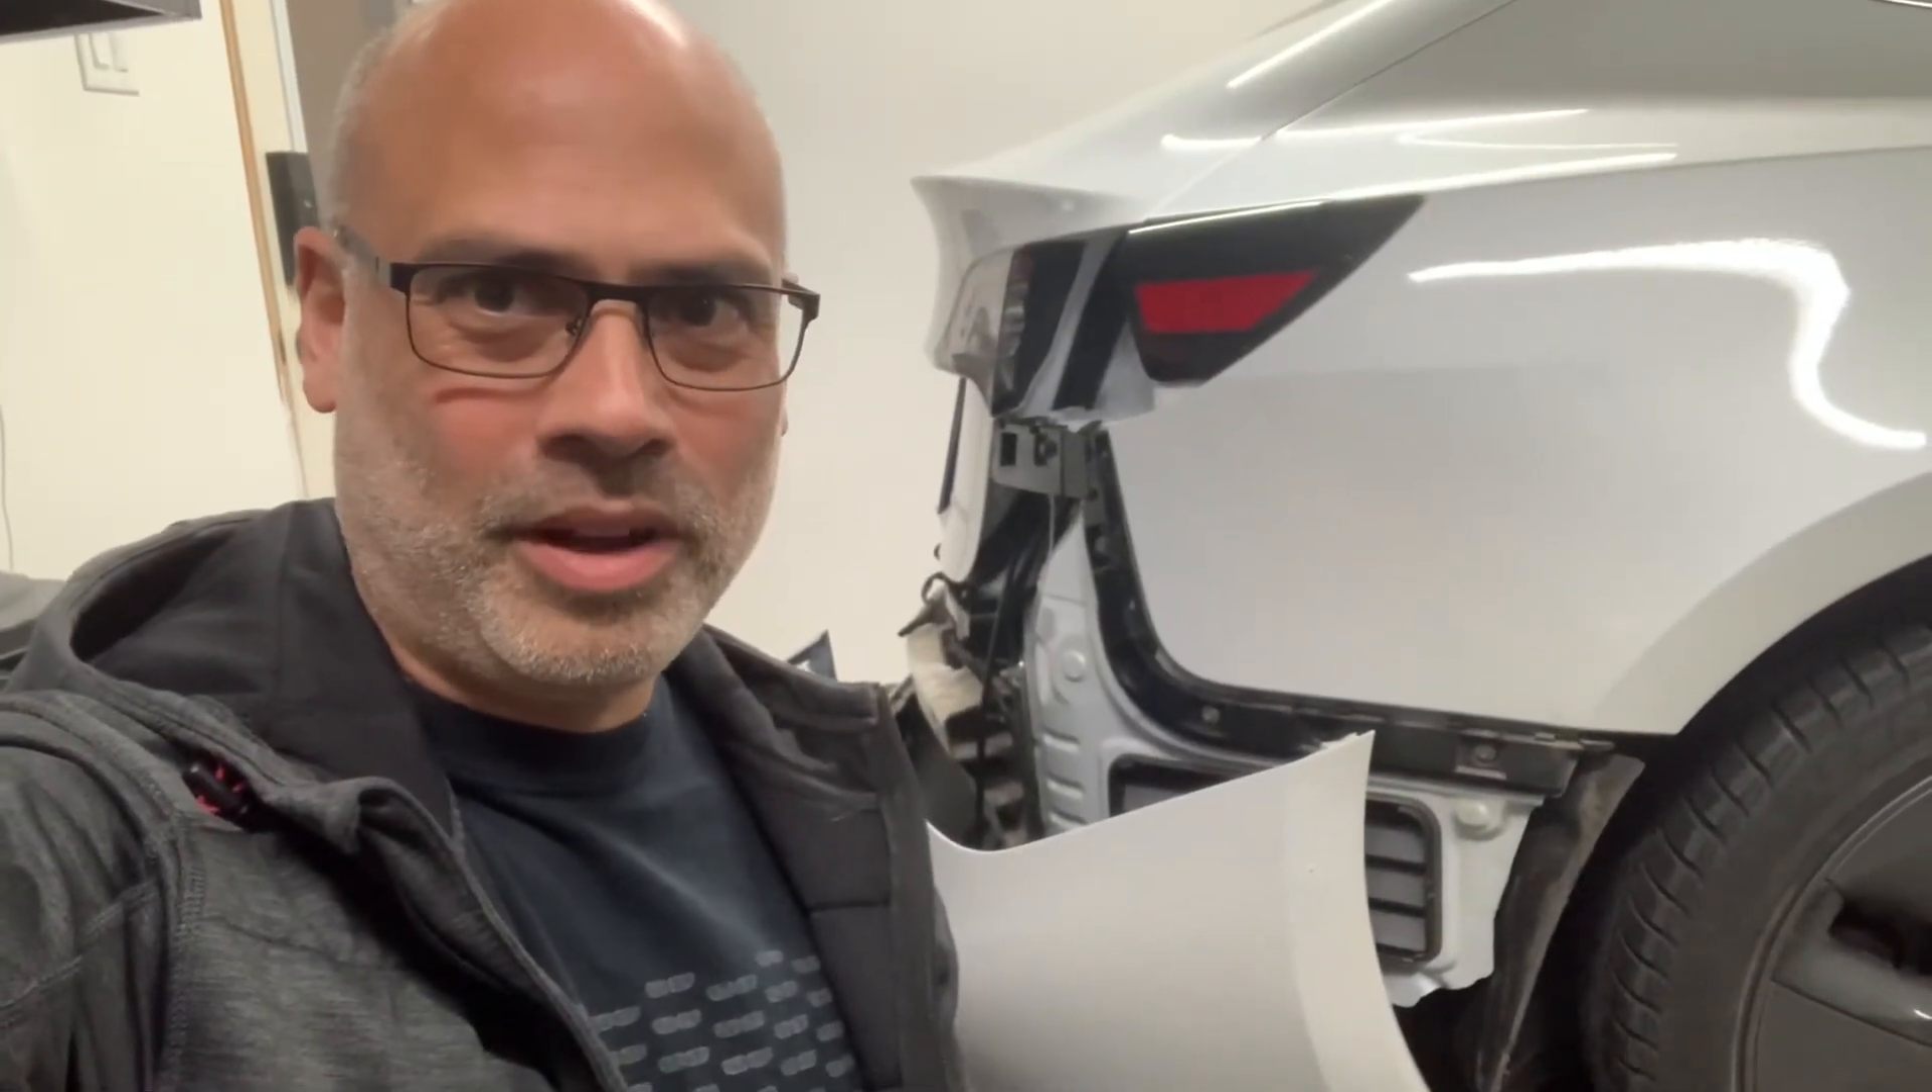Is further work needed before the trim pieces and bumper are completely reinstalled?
Yes.